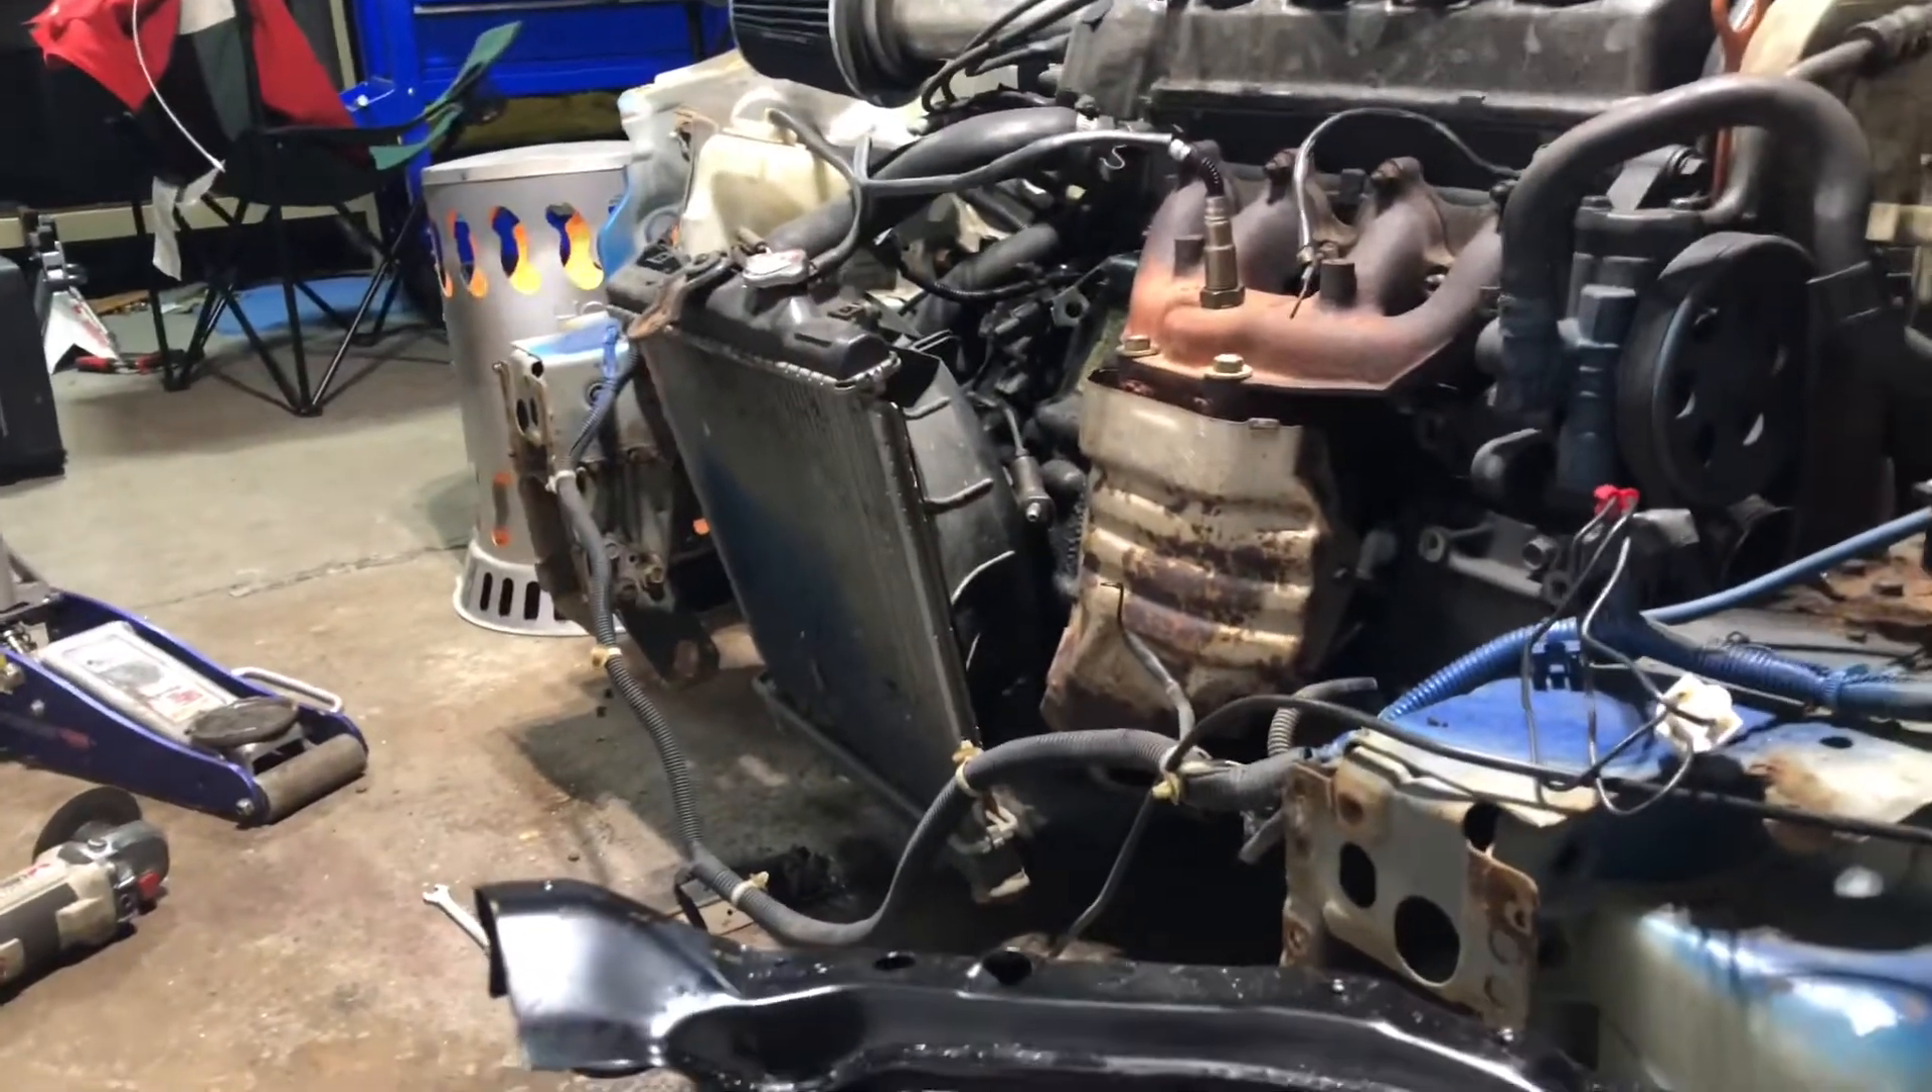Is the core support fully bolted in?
No.